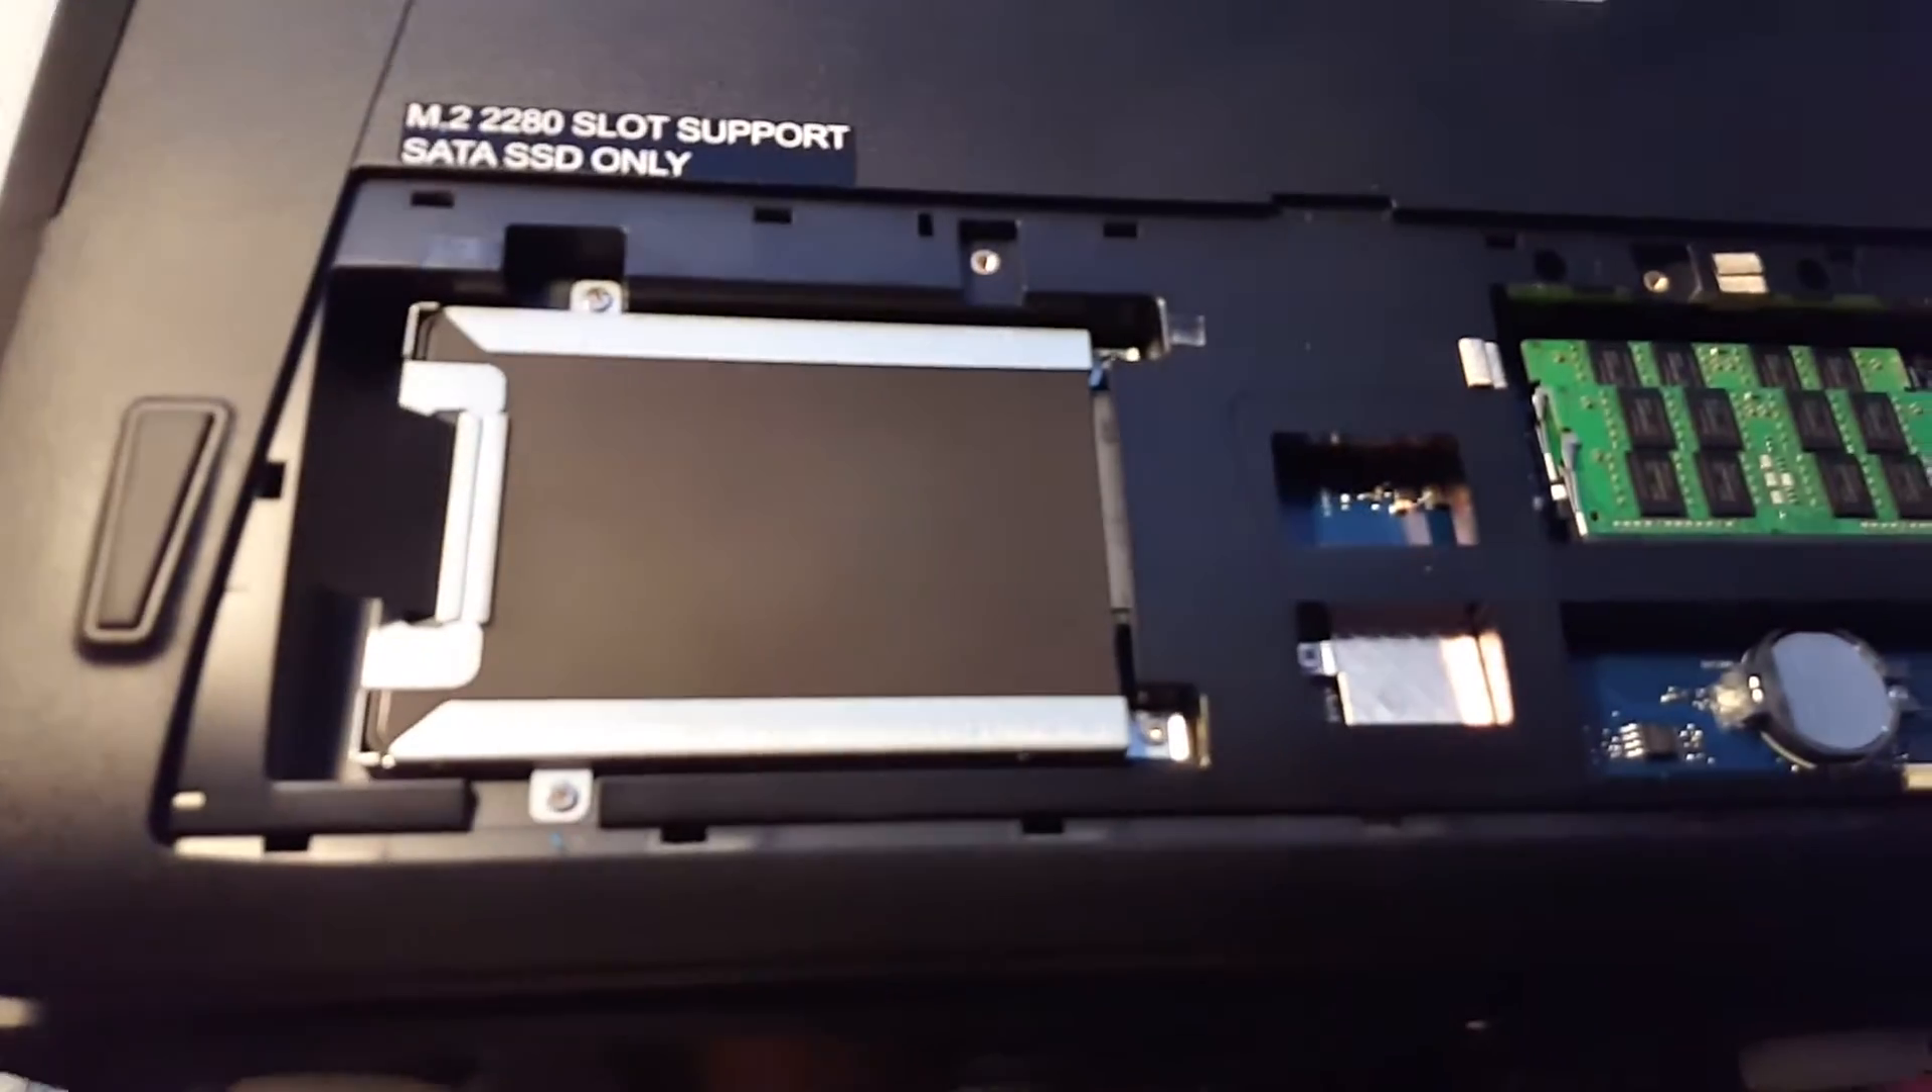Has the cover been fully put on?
No.